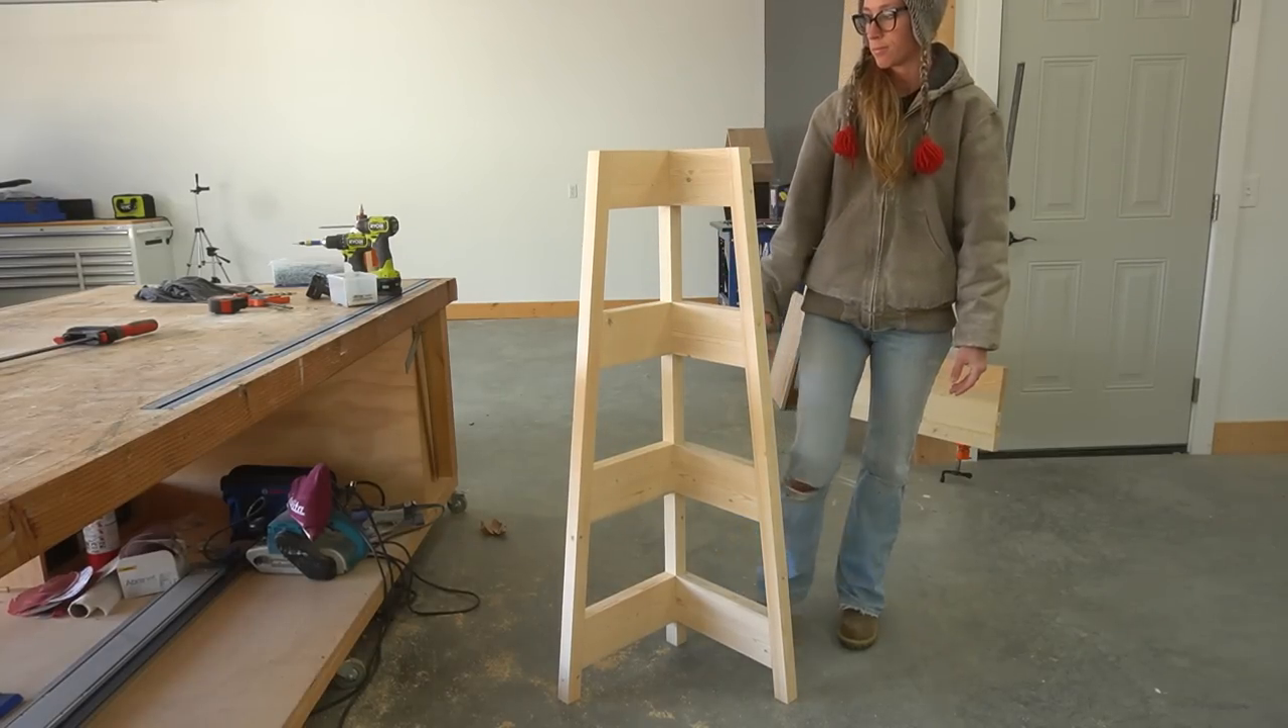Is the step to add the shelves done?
No.